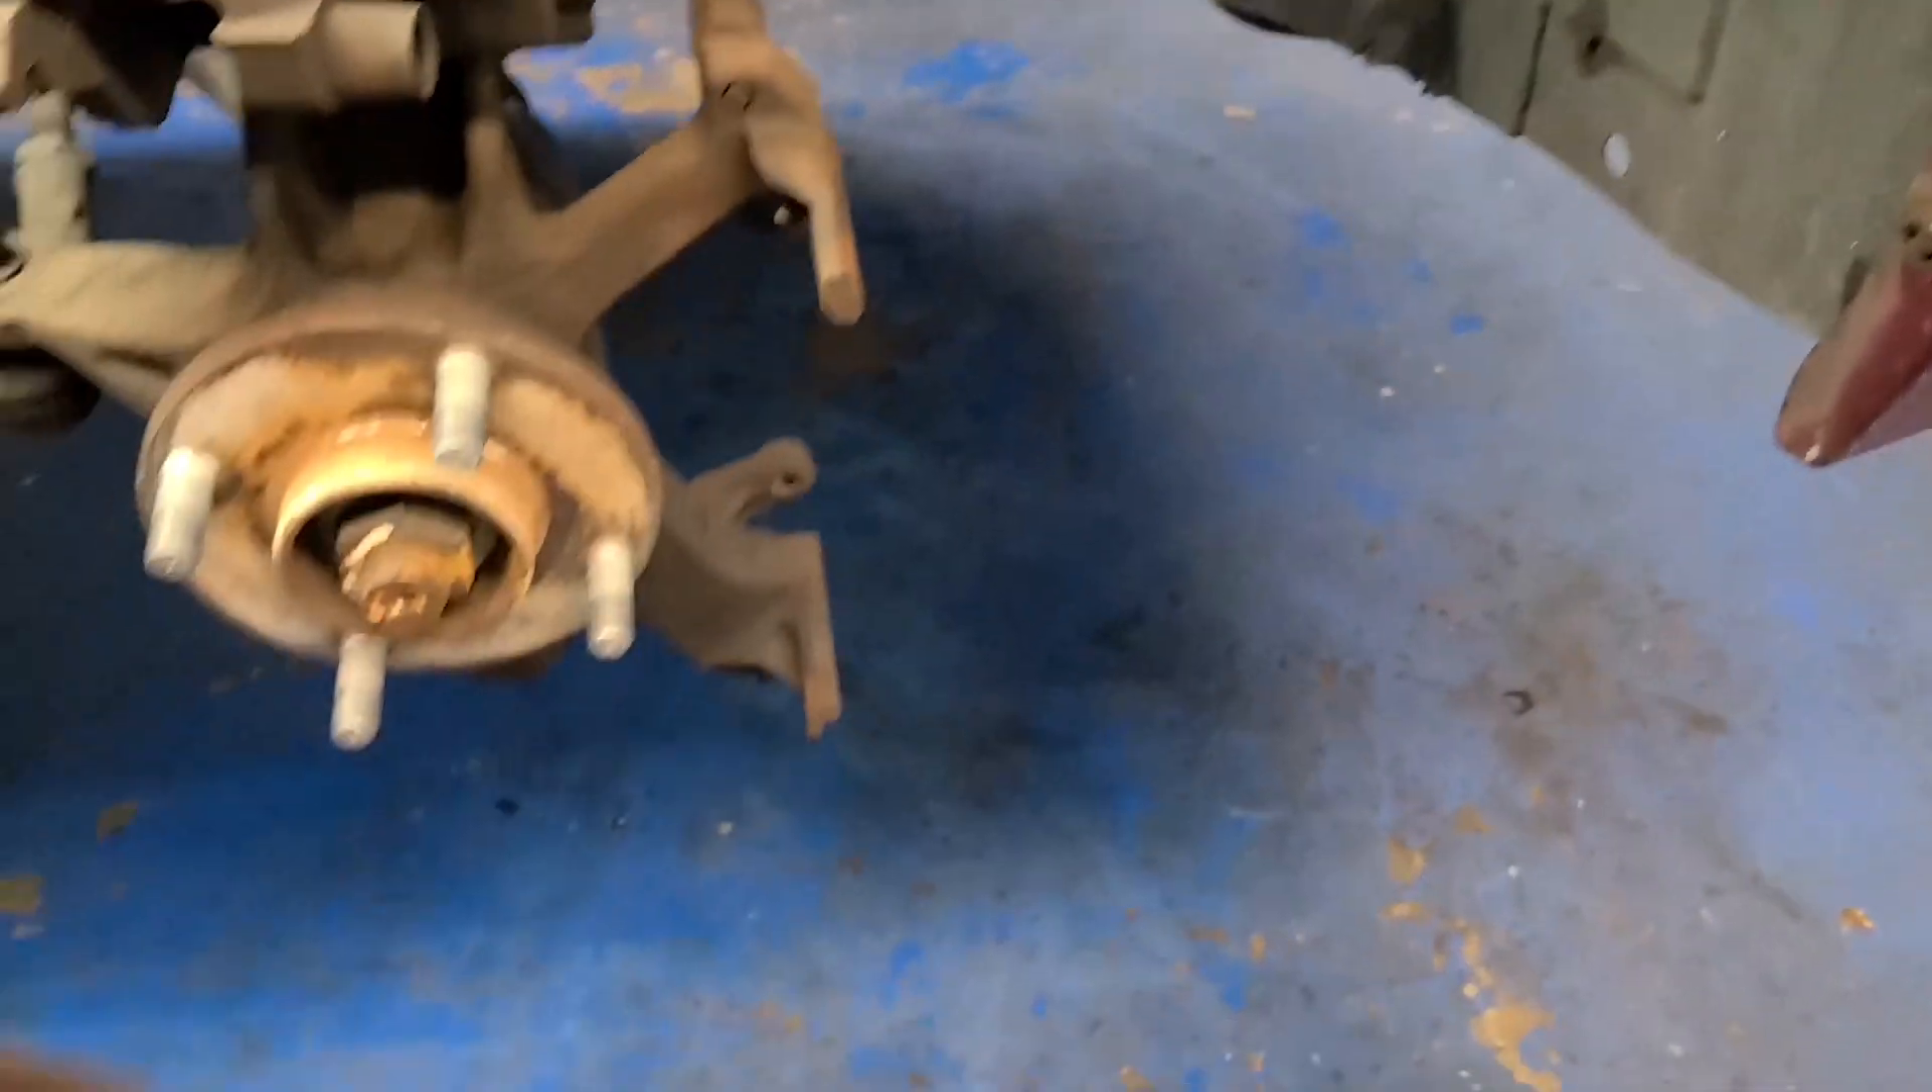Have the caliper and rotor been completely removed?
Yes.